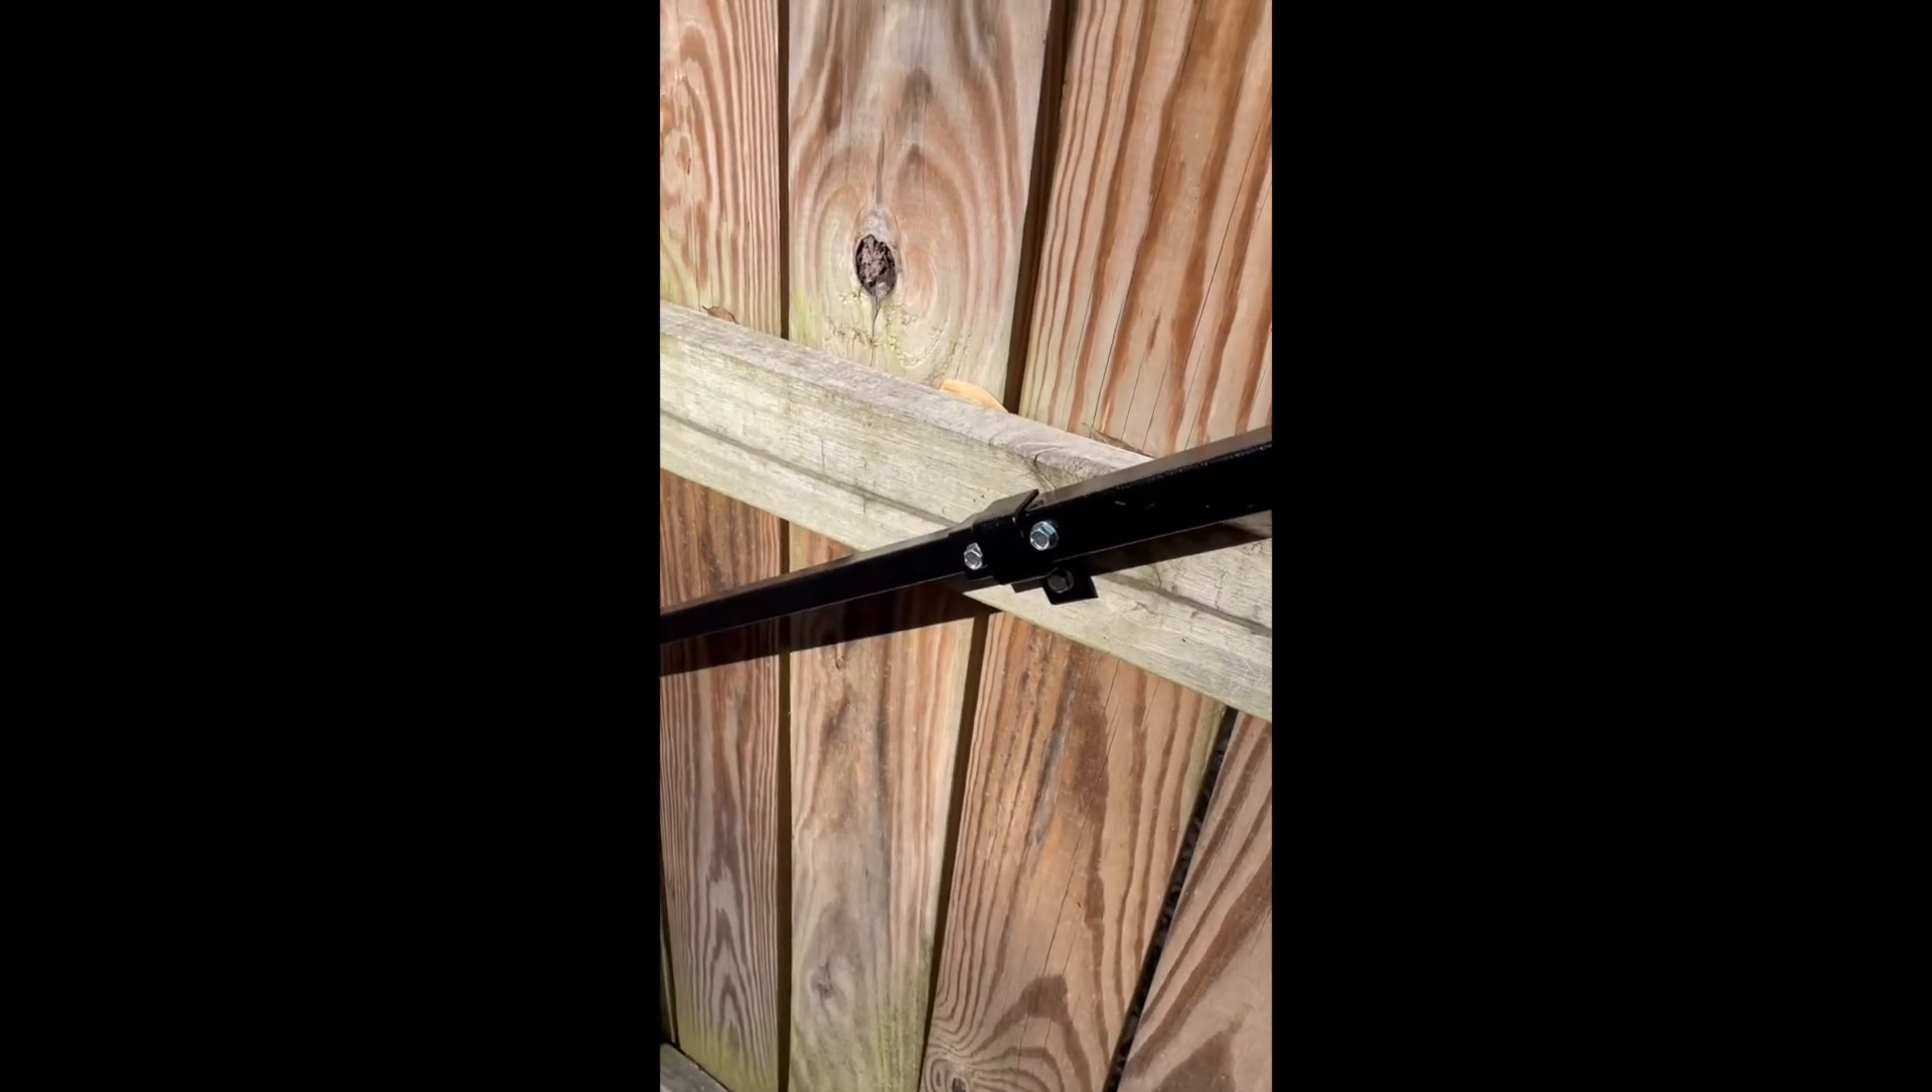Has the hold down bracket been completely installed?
Yes.